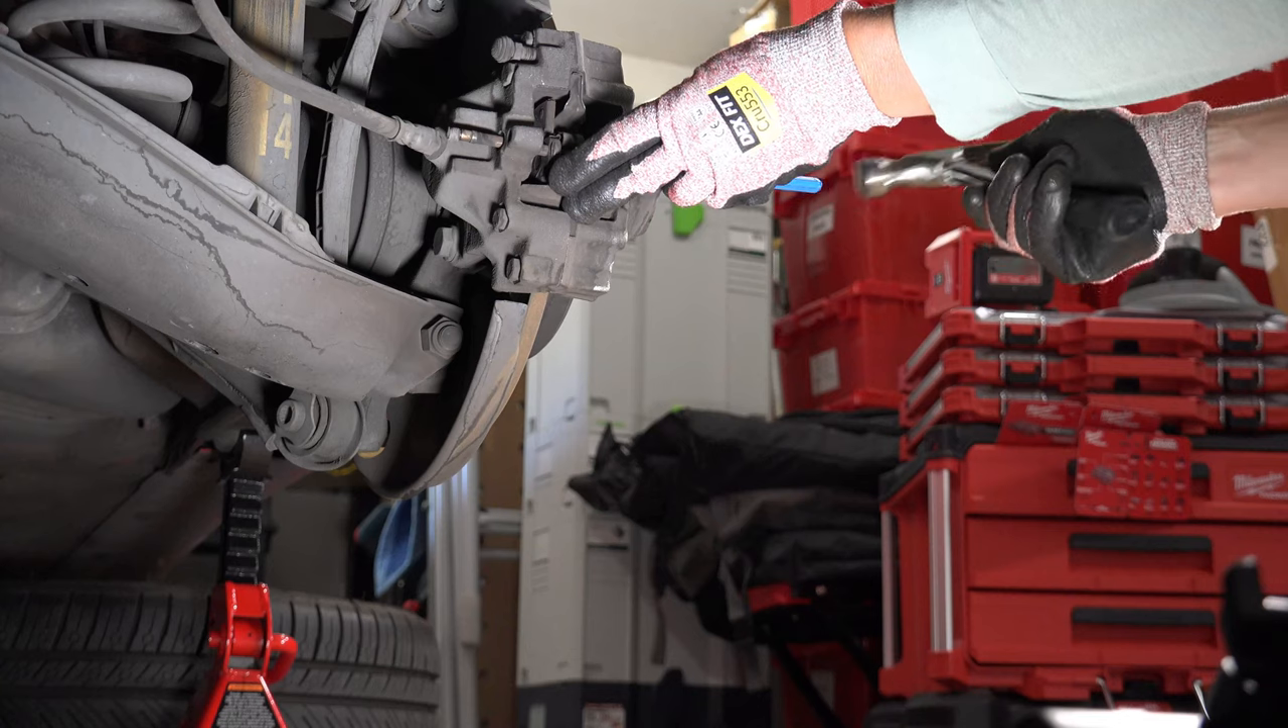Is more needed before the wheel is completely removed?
No.